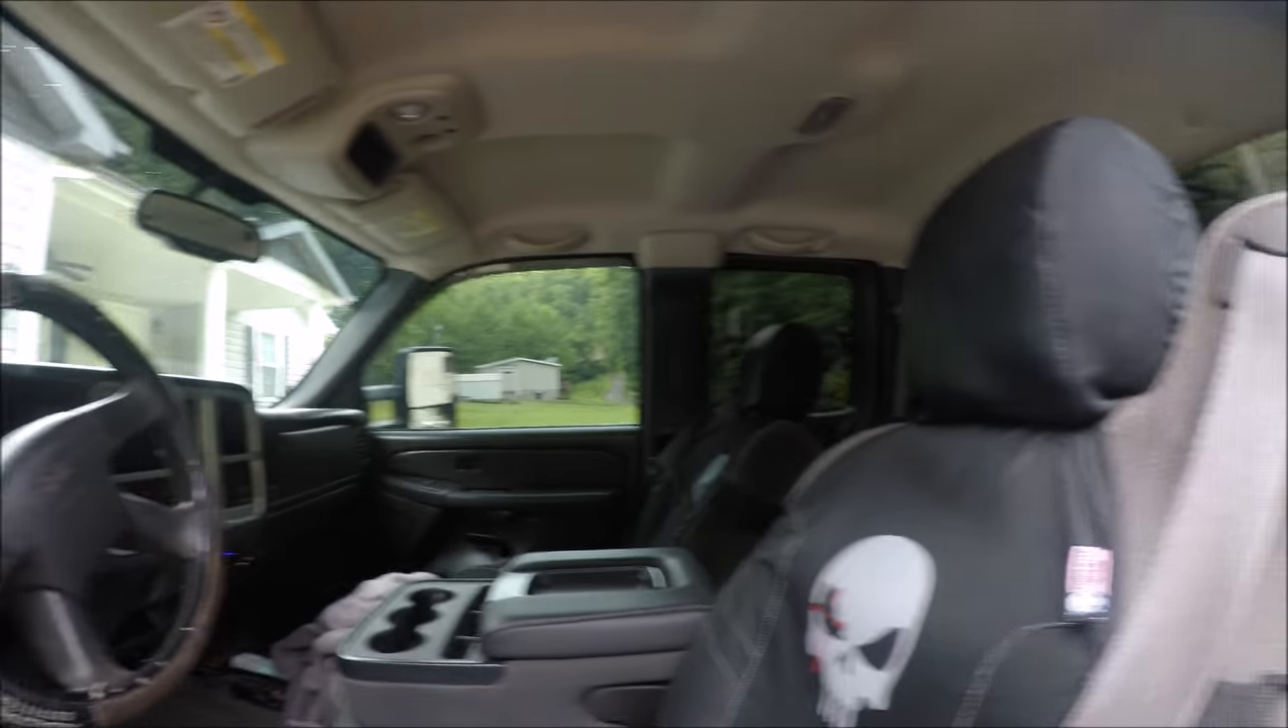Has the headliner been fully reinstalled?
Yes.